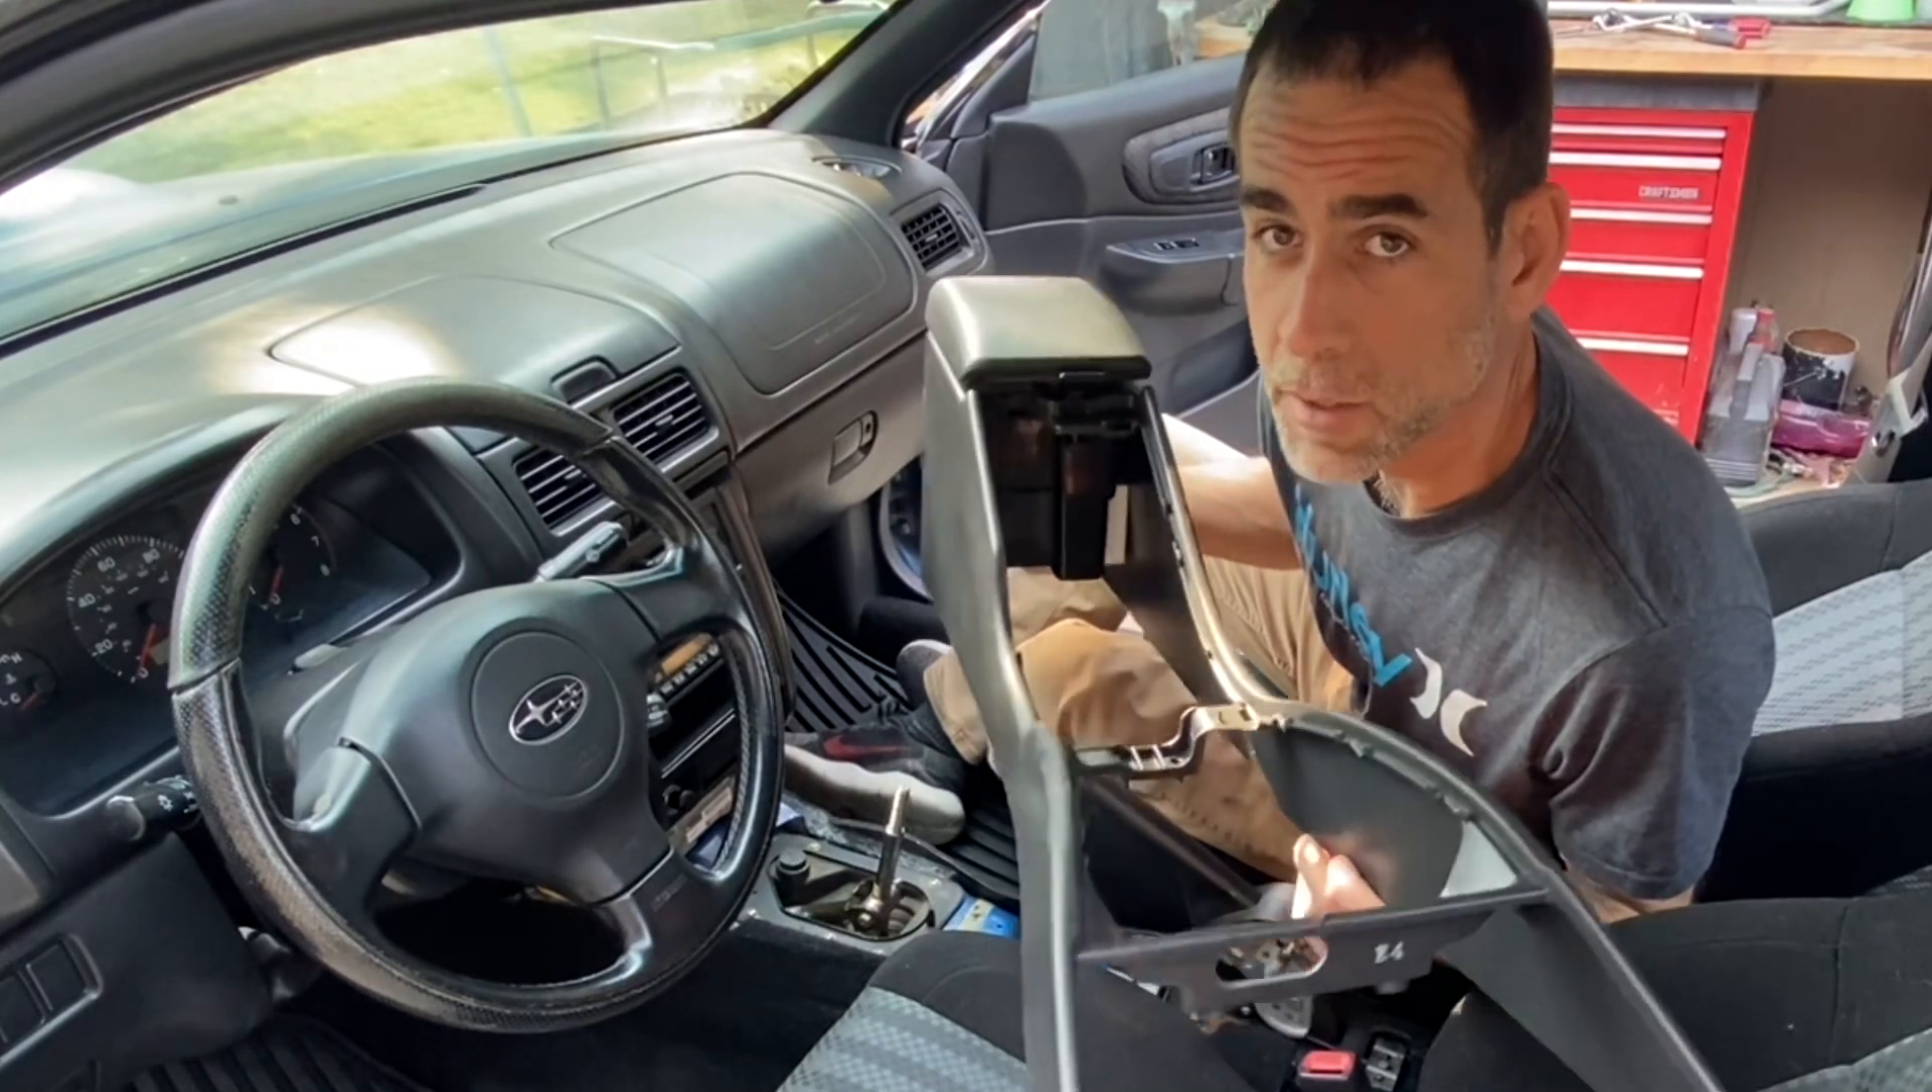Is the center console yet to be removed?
No.